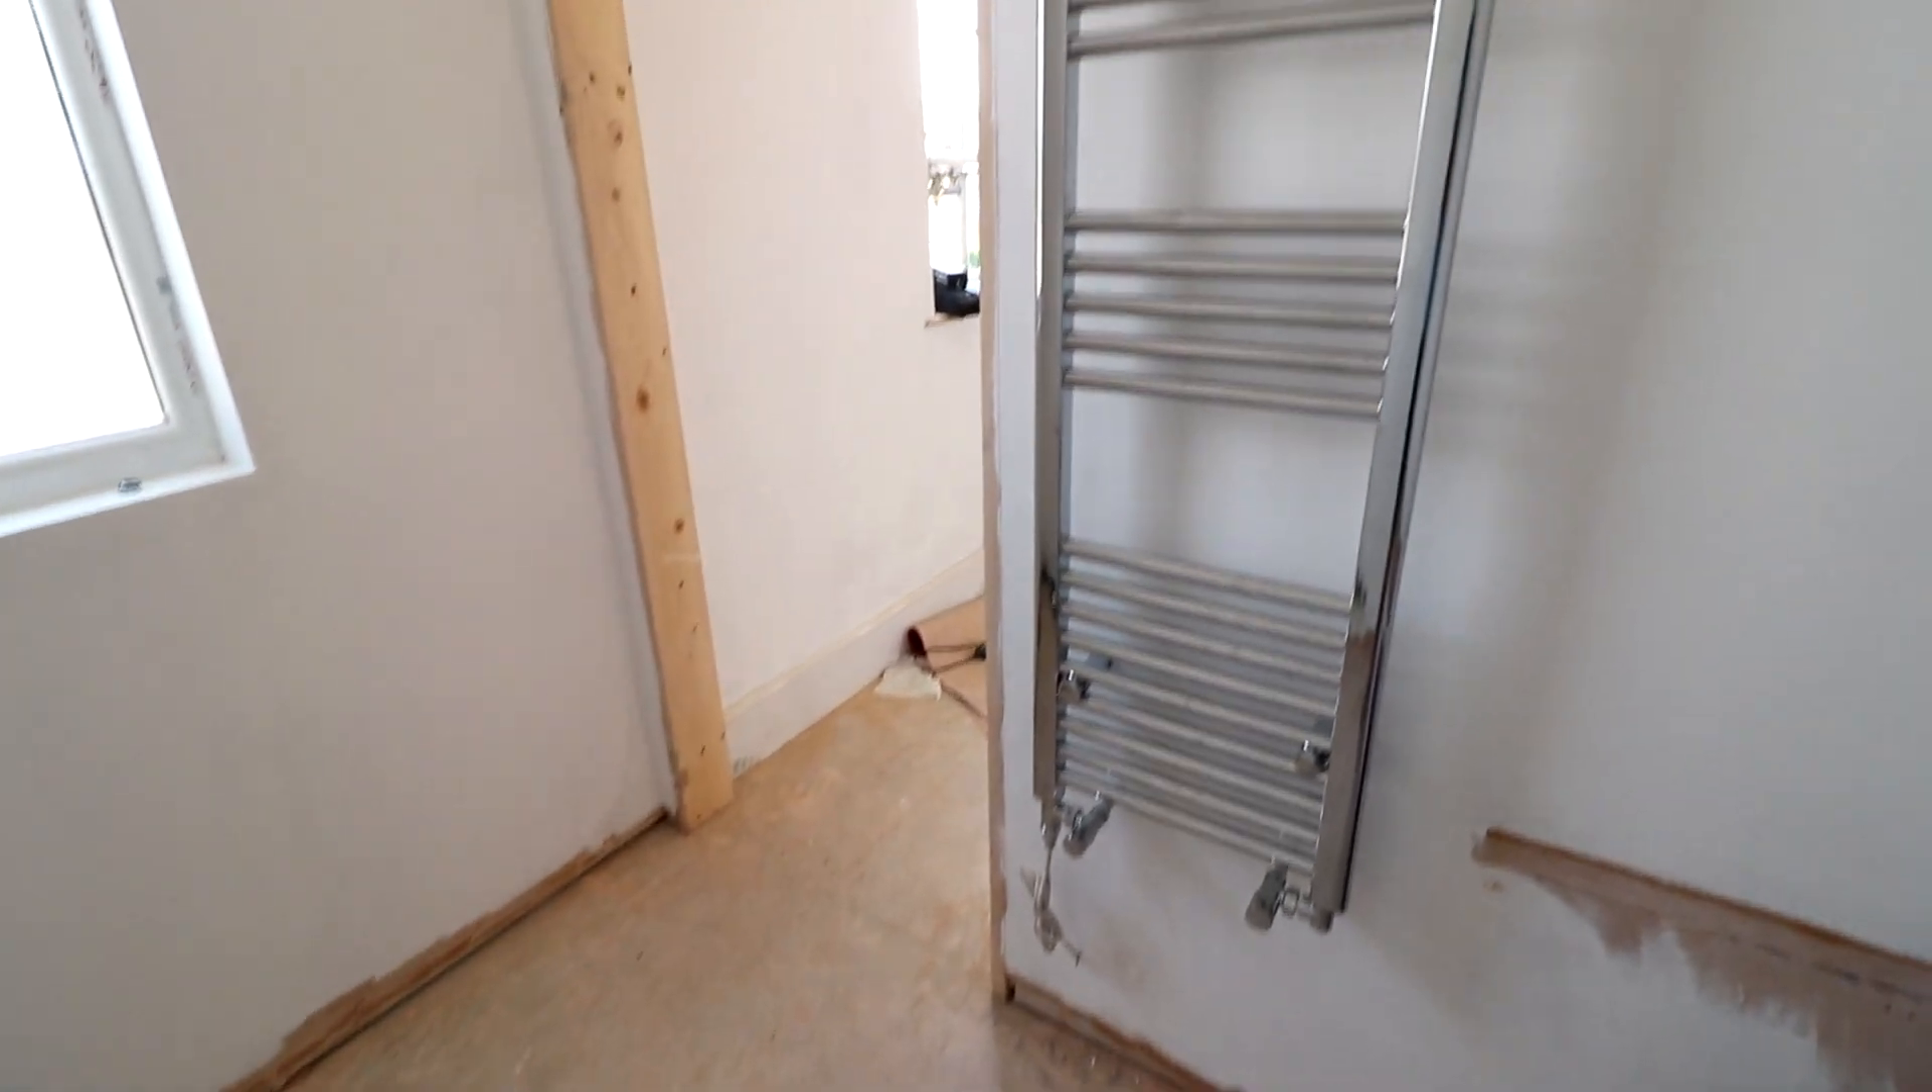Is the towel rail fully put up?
Yes.